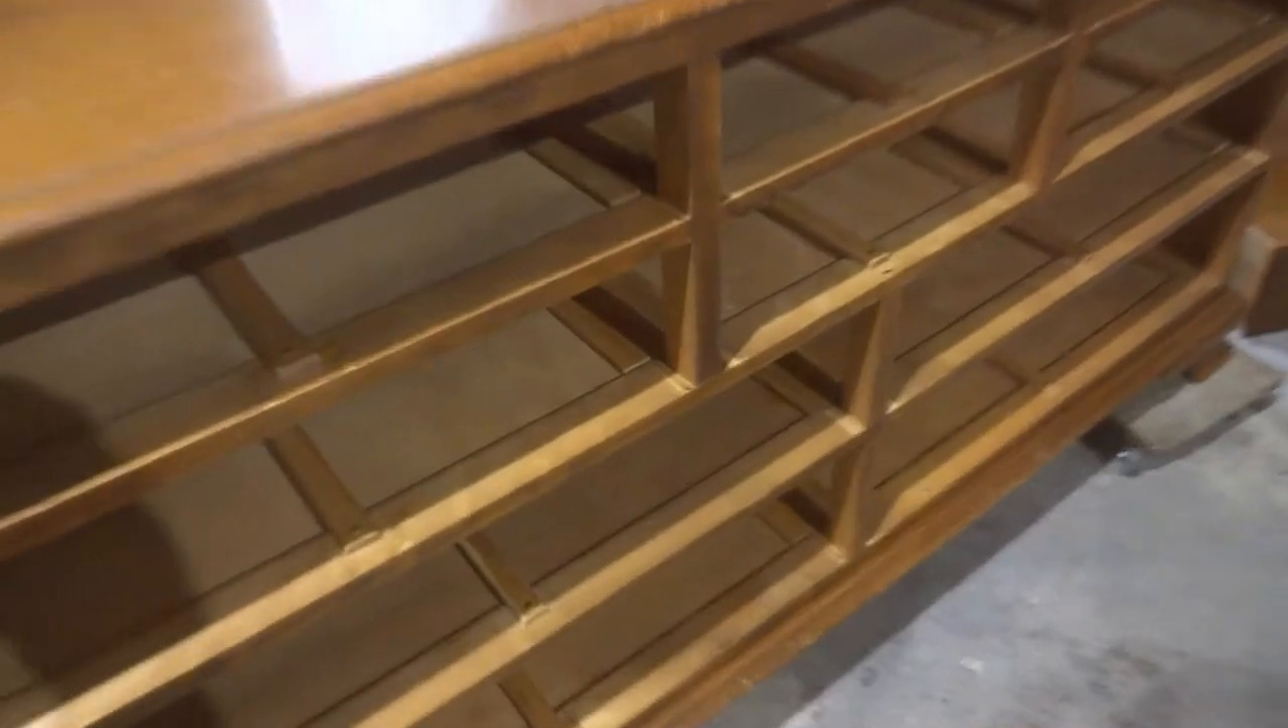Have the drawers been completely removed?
Yes.